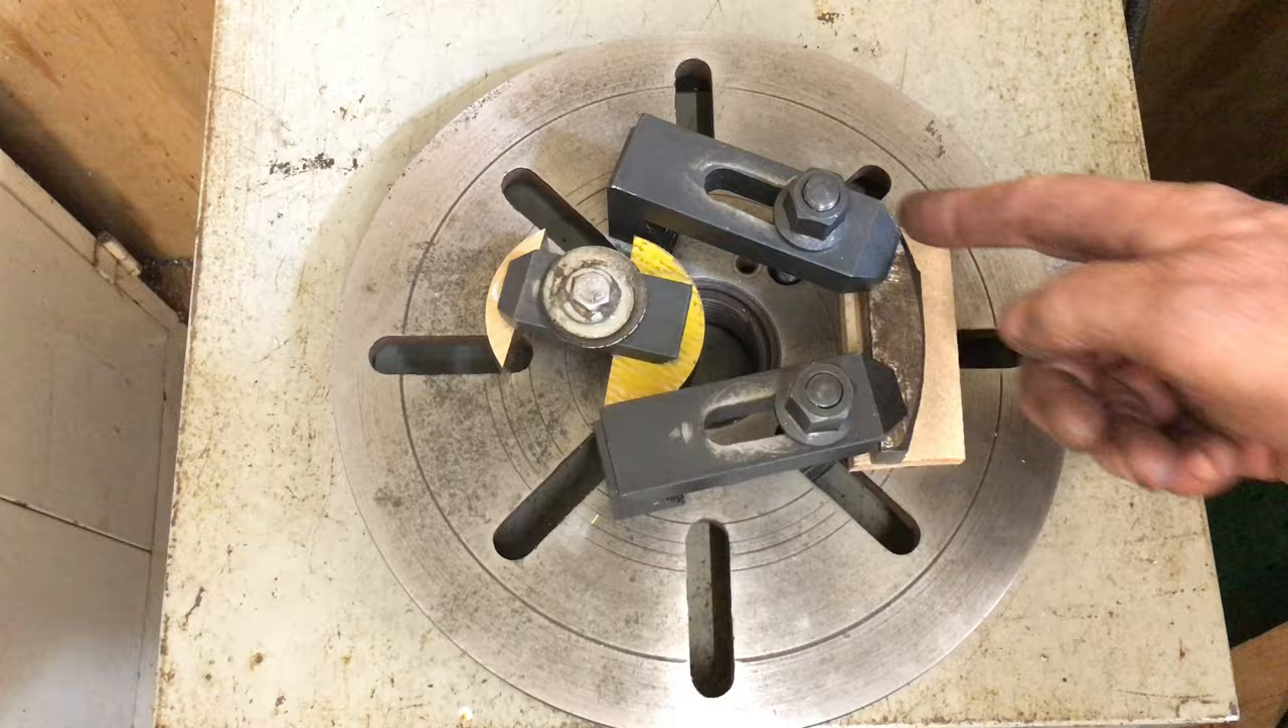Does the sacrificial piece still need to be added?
No.